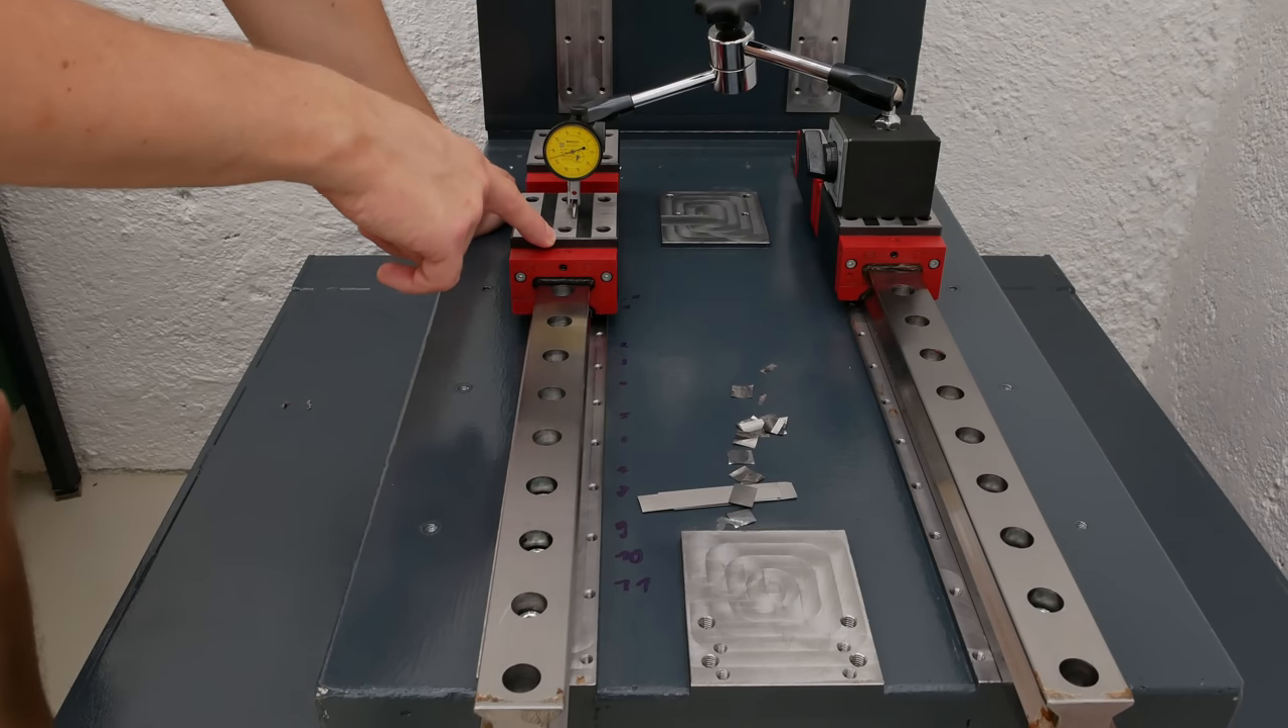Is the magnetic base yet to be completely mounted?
No.